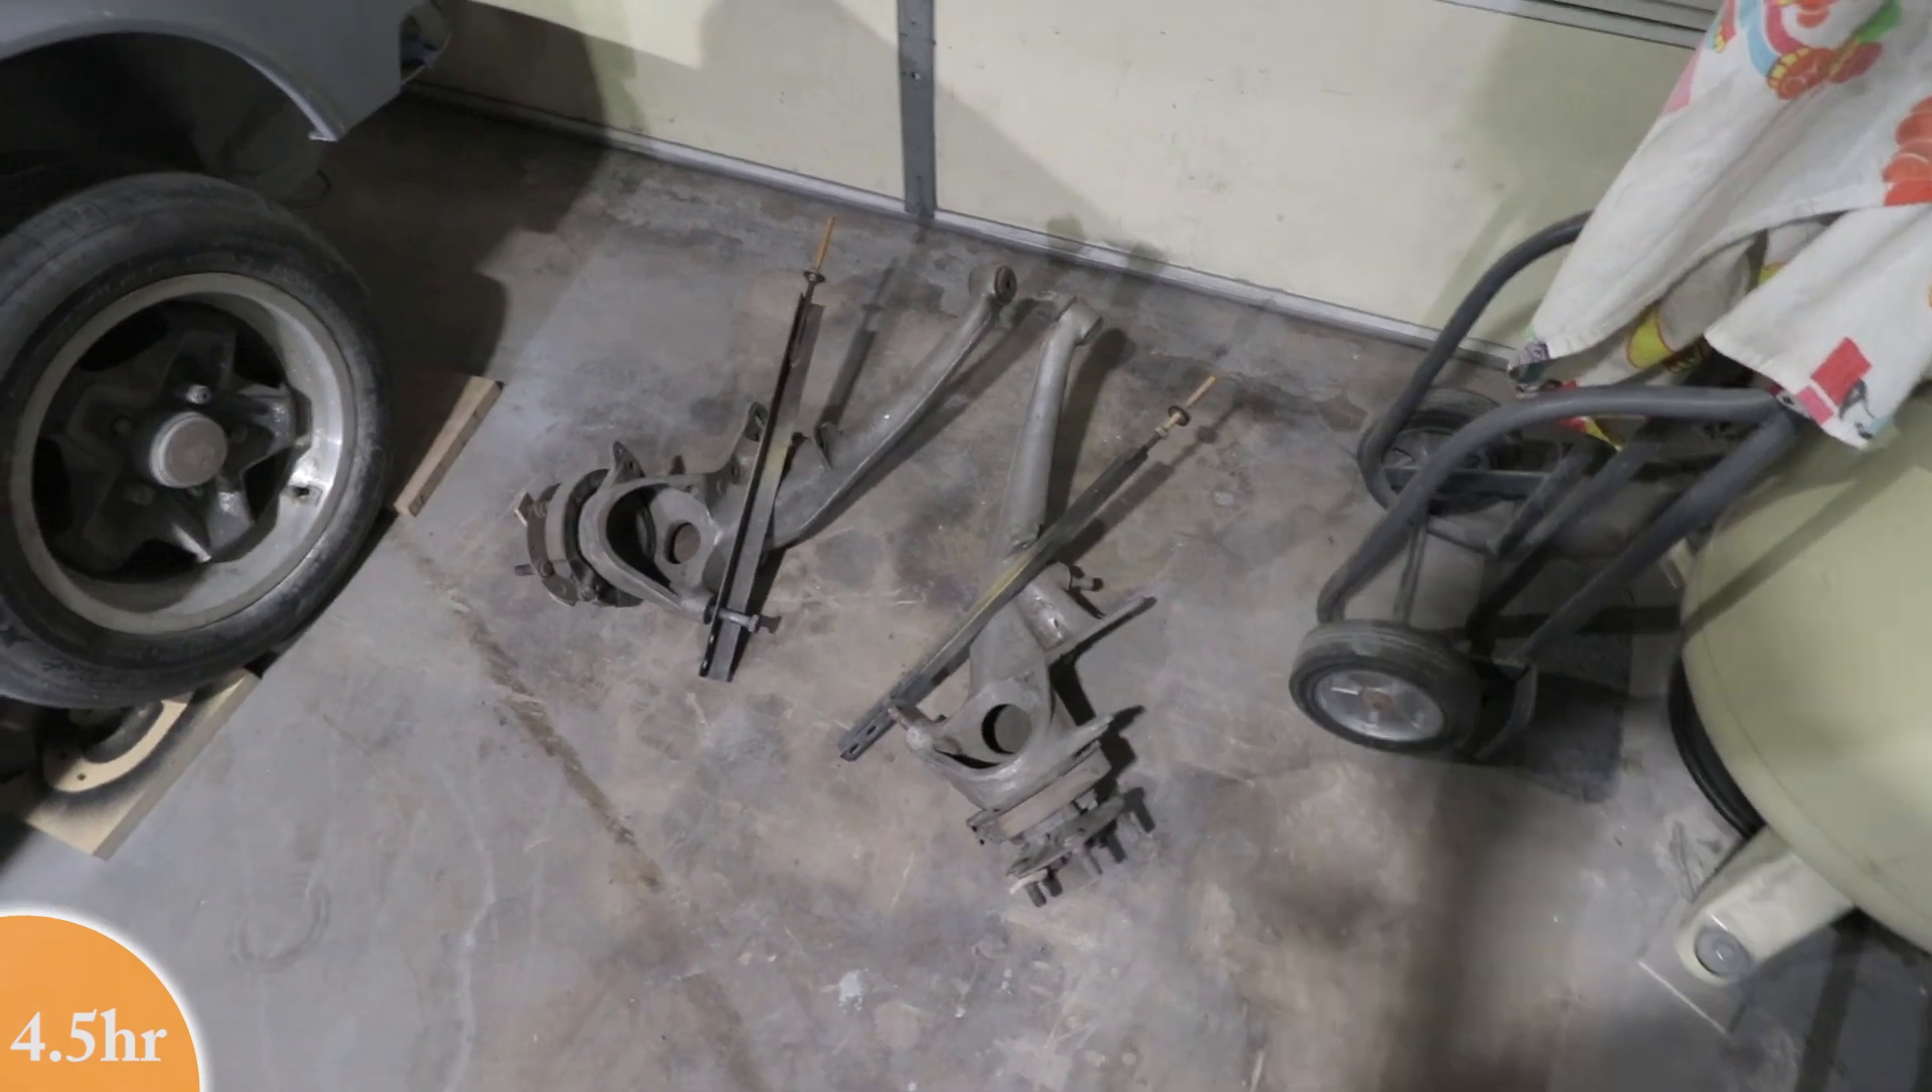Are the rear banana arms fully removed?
Yes.